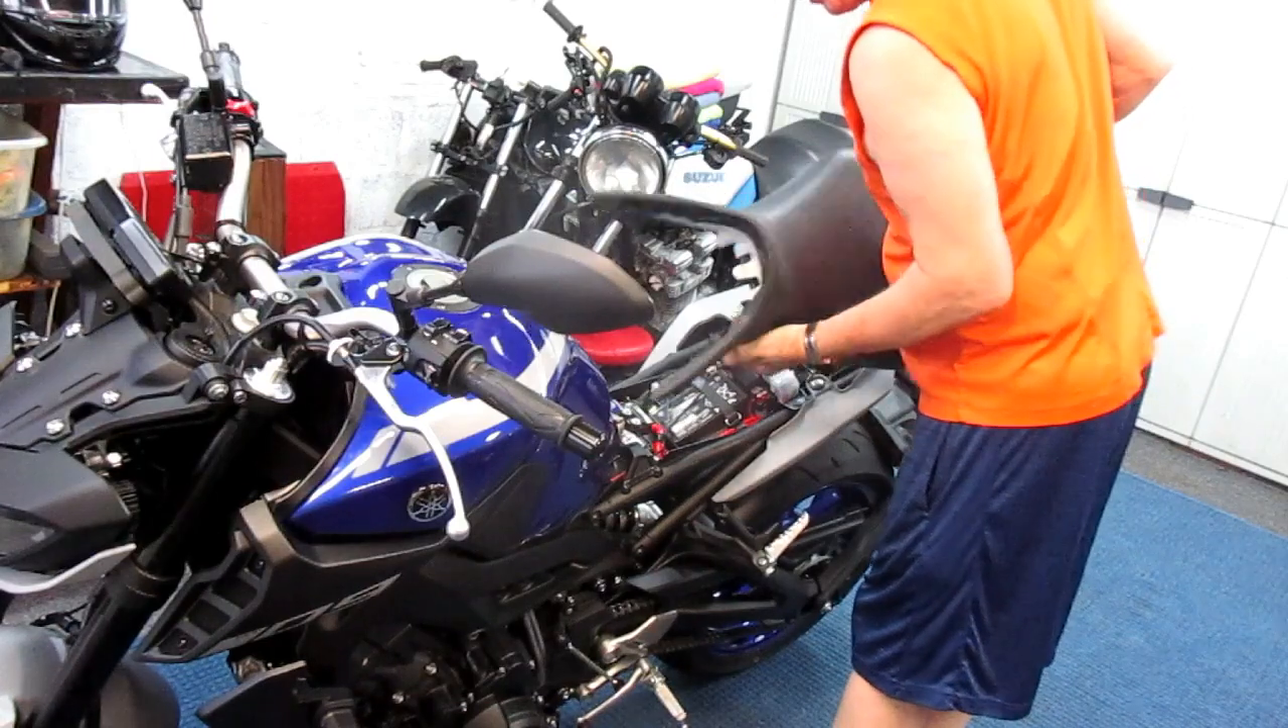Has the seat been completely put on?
No.